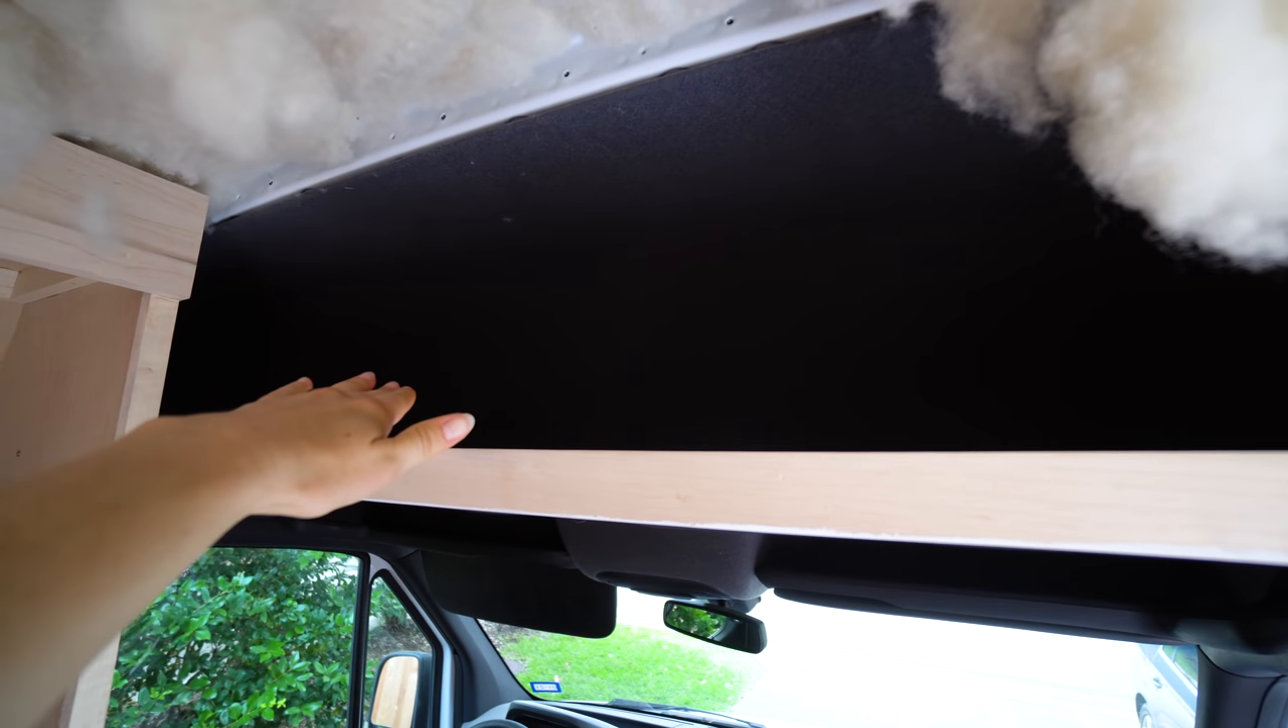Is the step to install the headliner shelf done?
Yes.